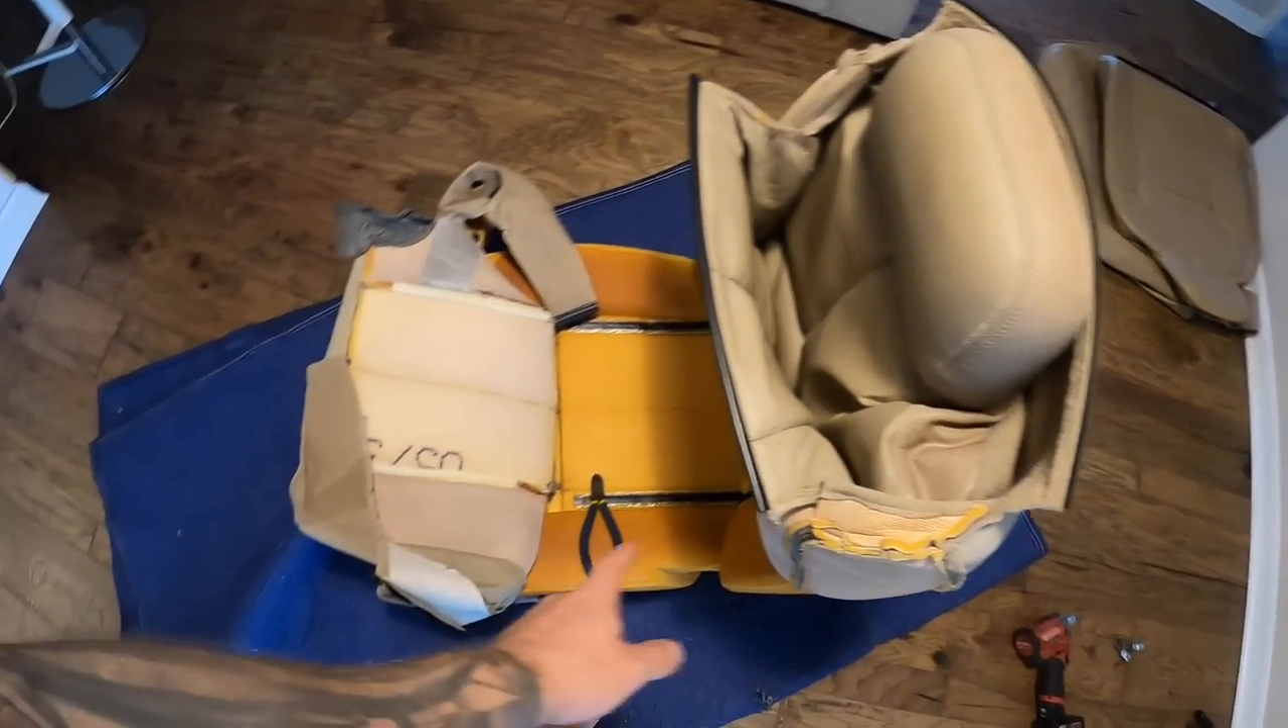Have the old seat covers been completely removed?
No.